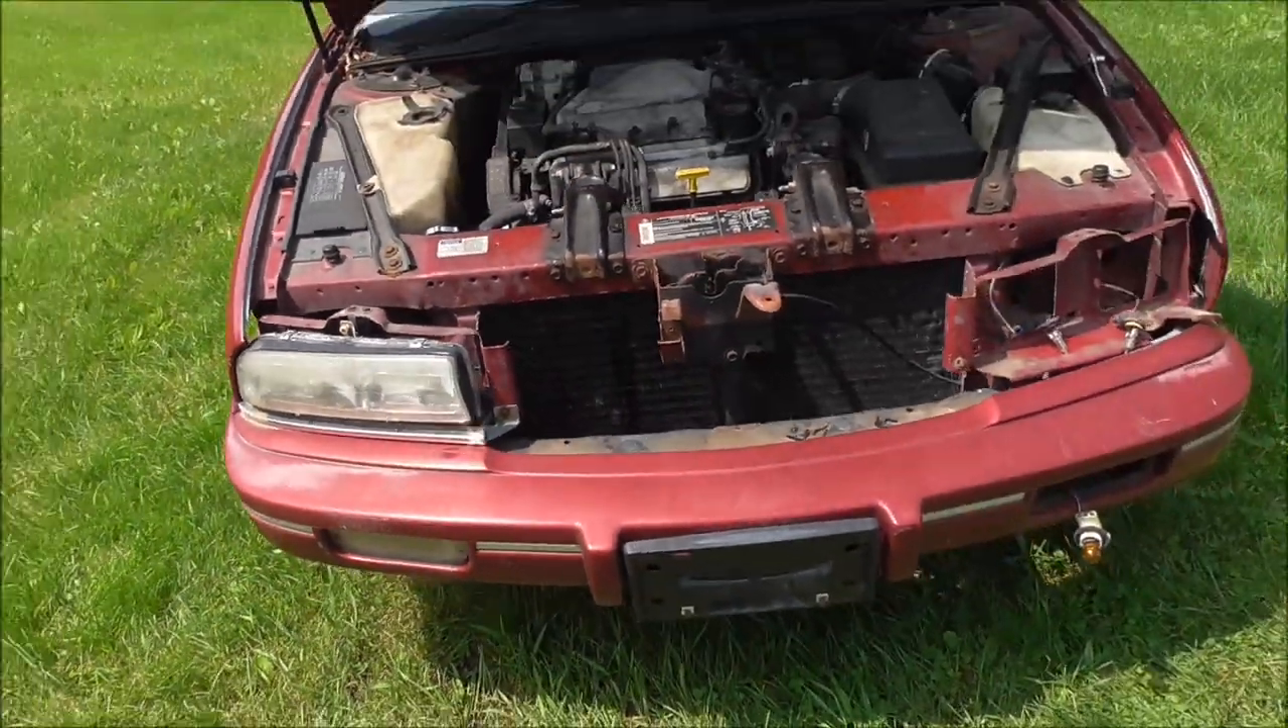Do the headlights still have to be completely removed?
Yes.